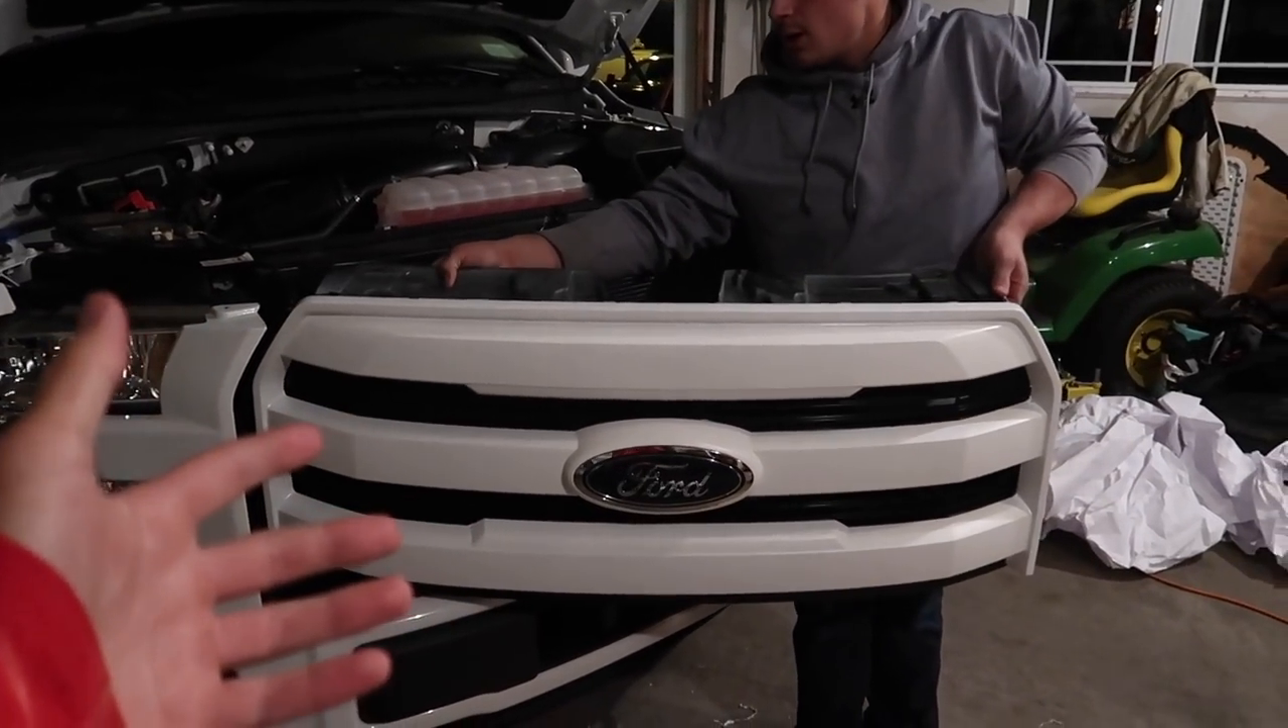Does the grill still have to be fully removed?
No.